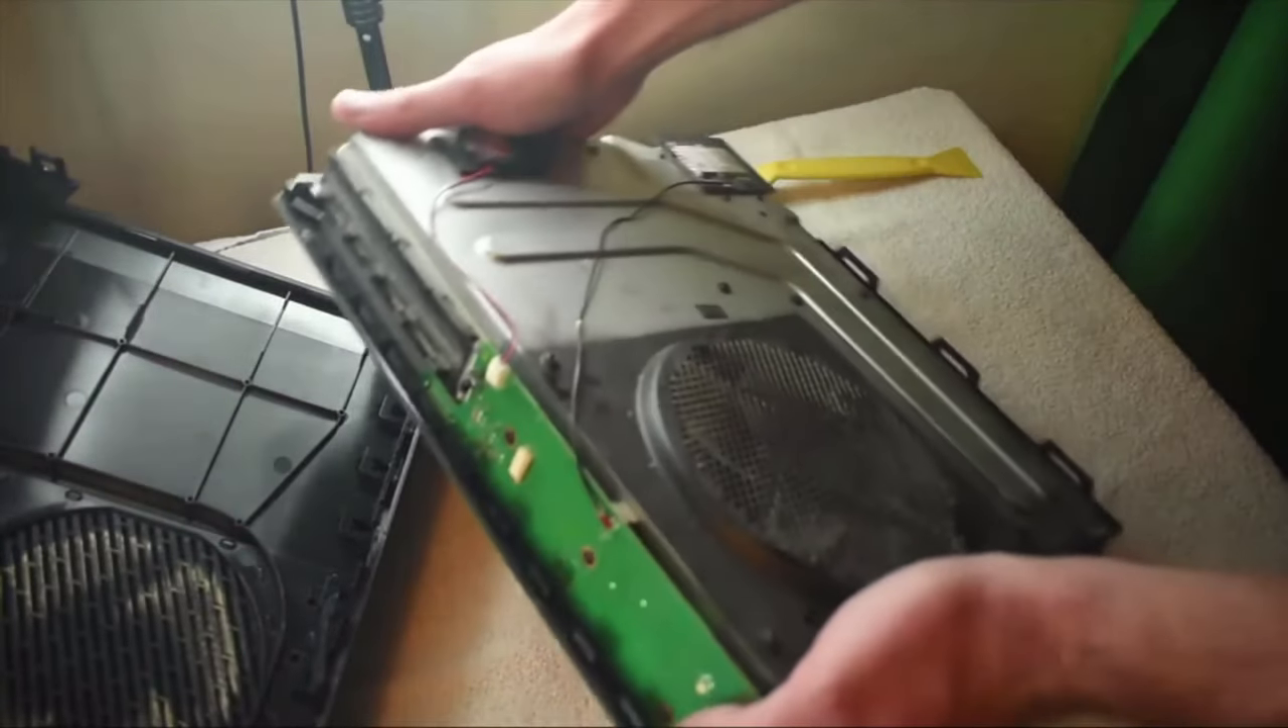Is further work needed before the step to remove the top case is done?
No.